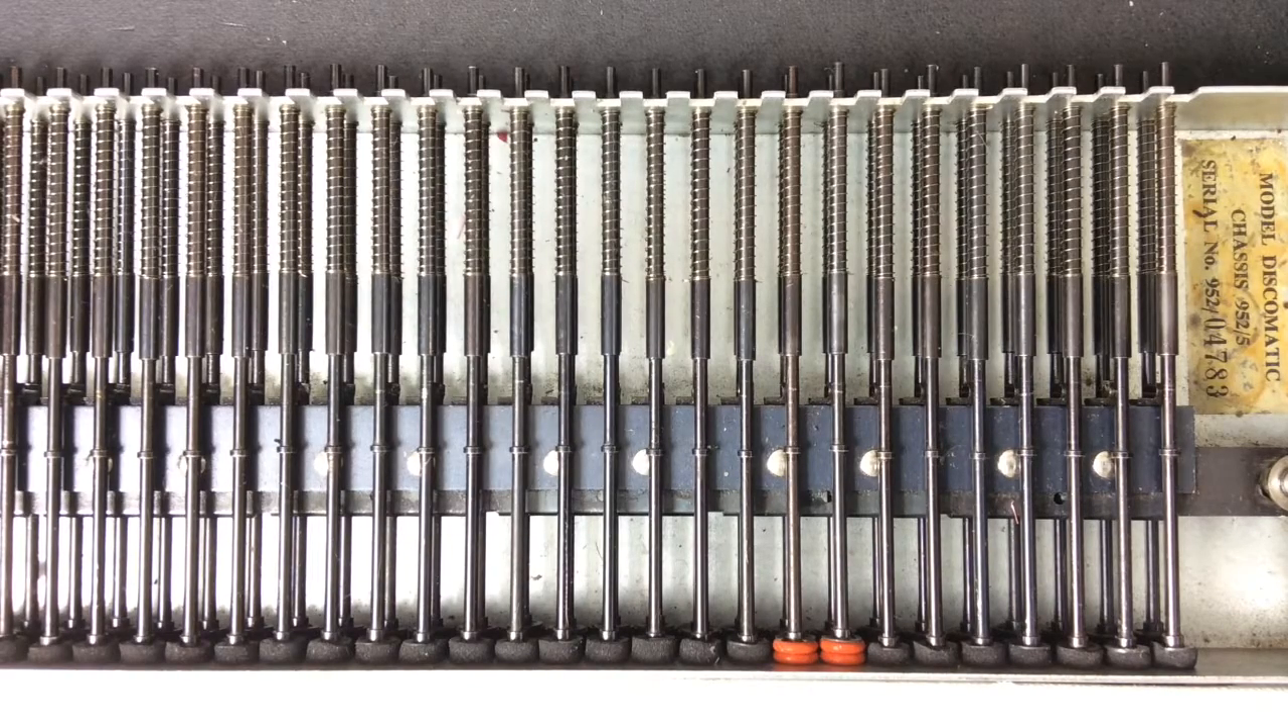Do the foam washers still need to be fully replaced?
Yes.